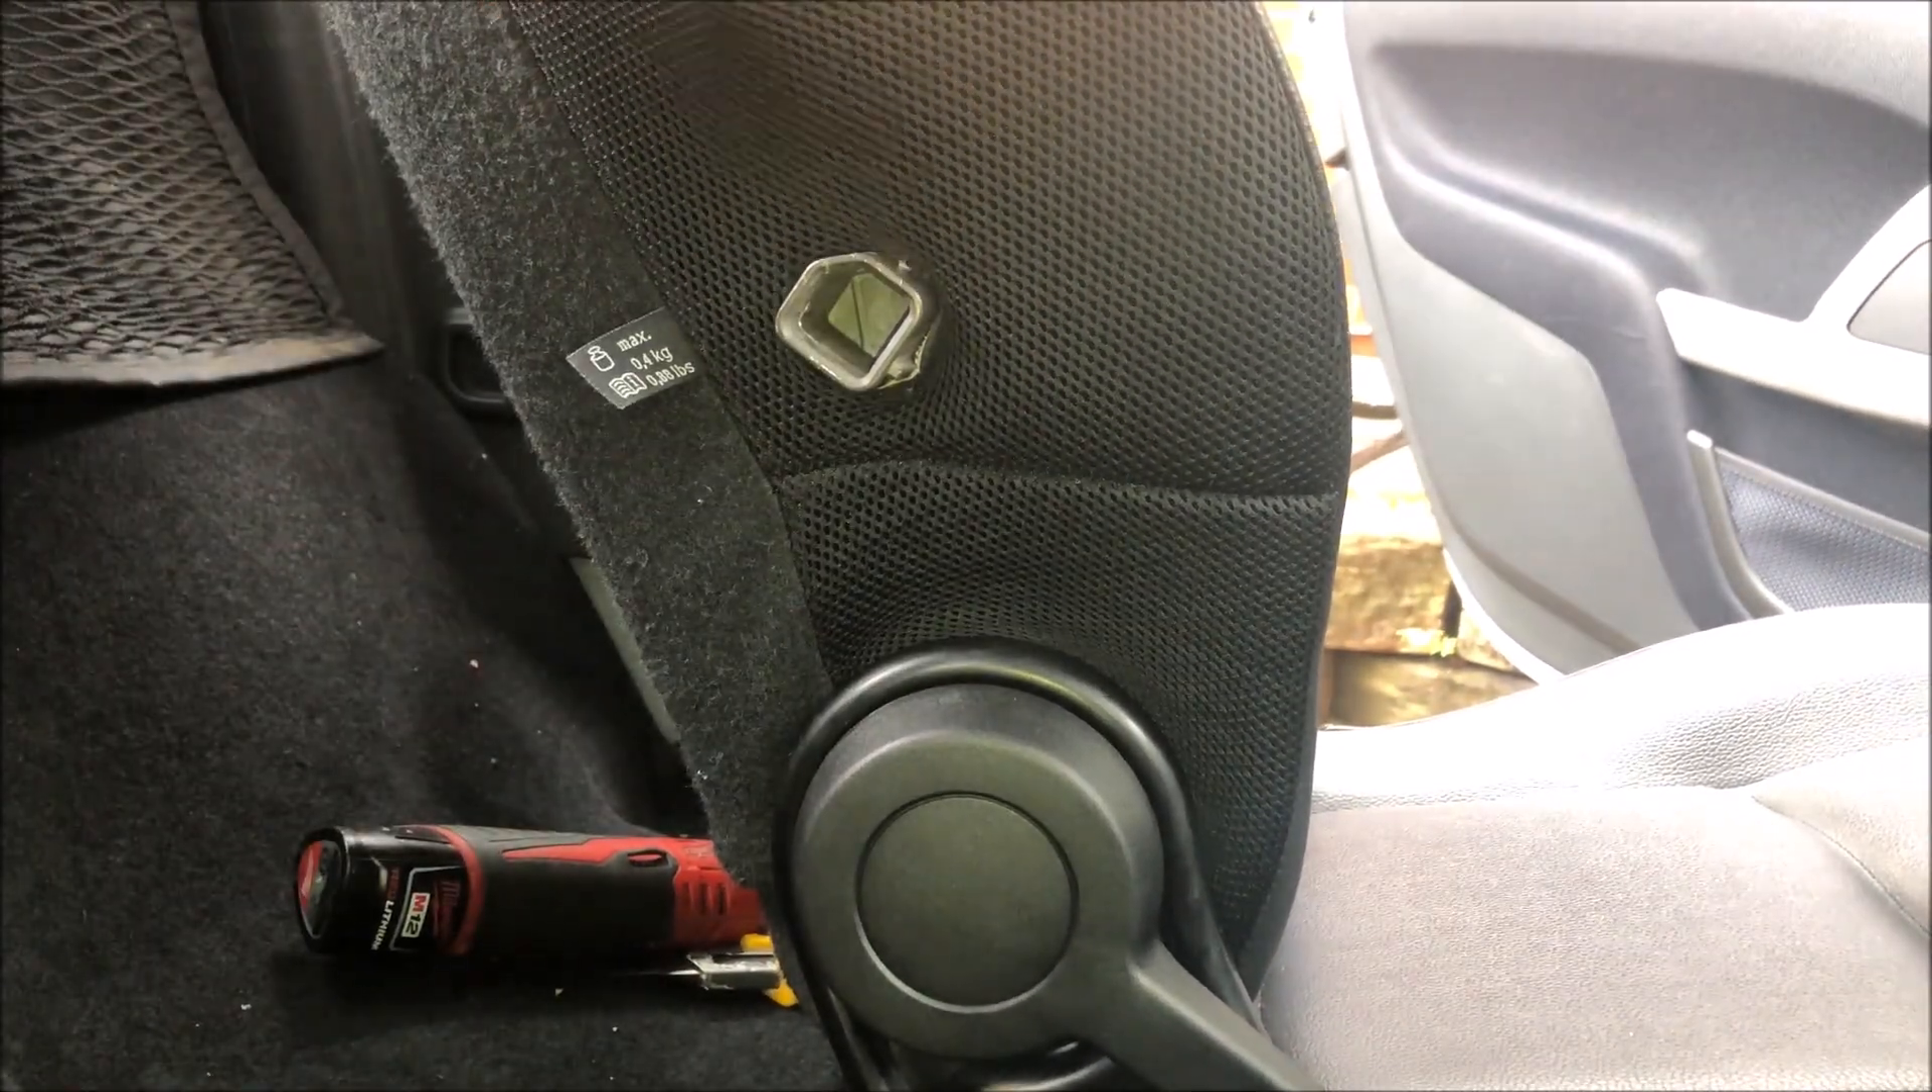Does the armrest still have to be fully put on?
Yes.